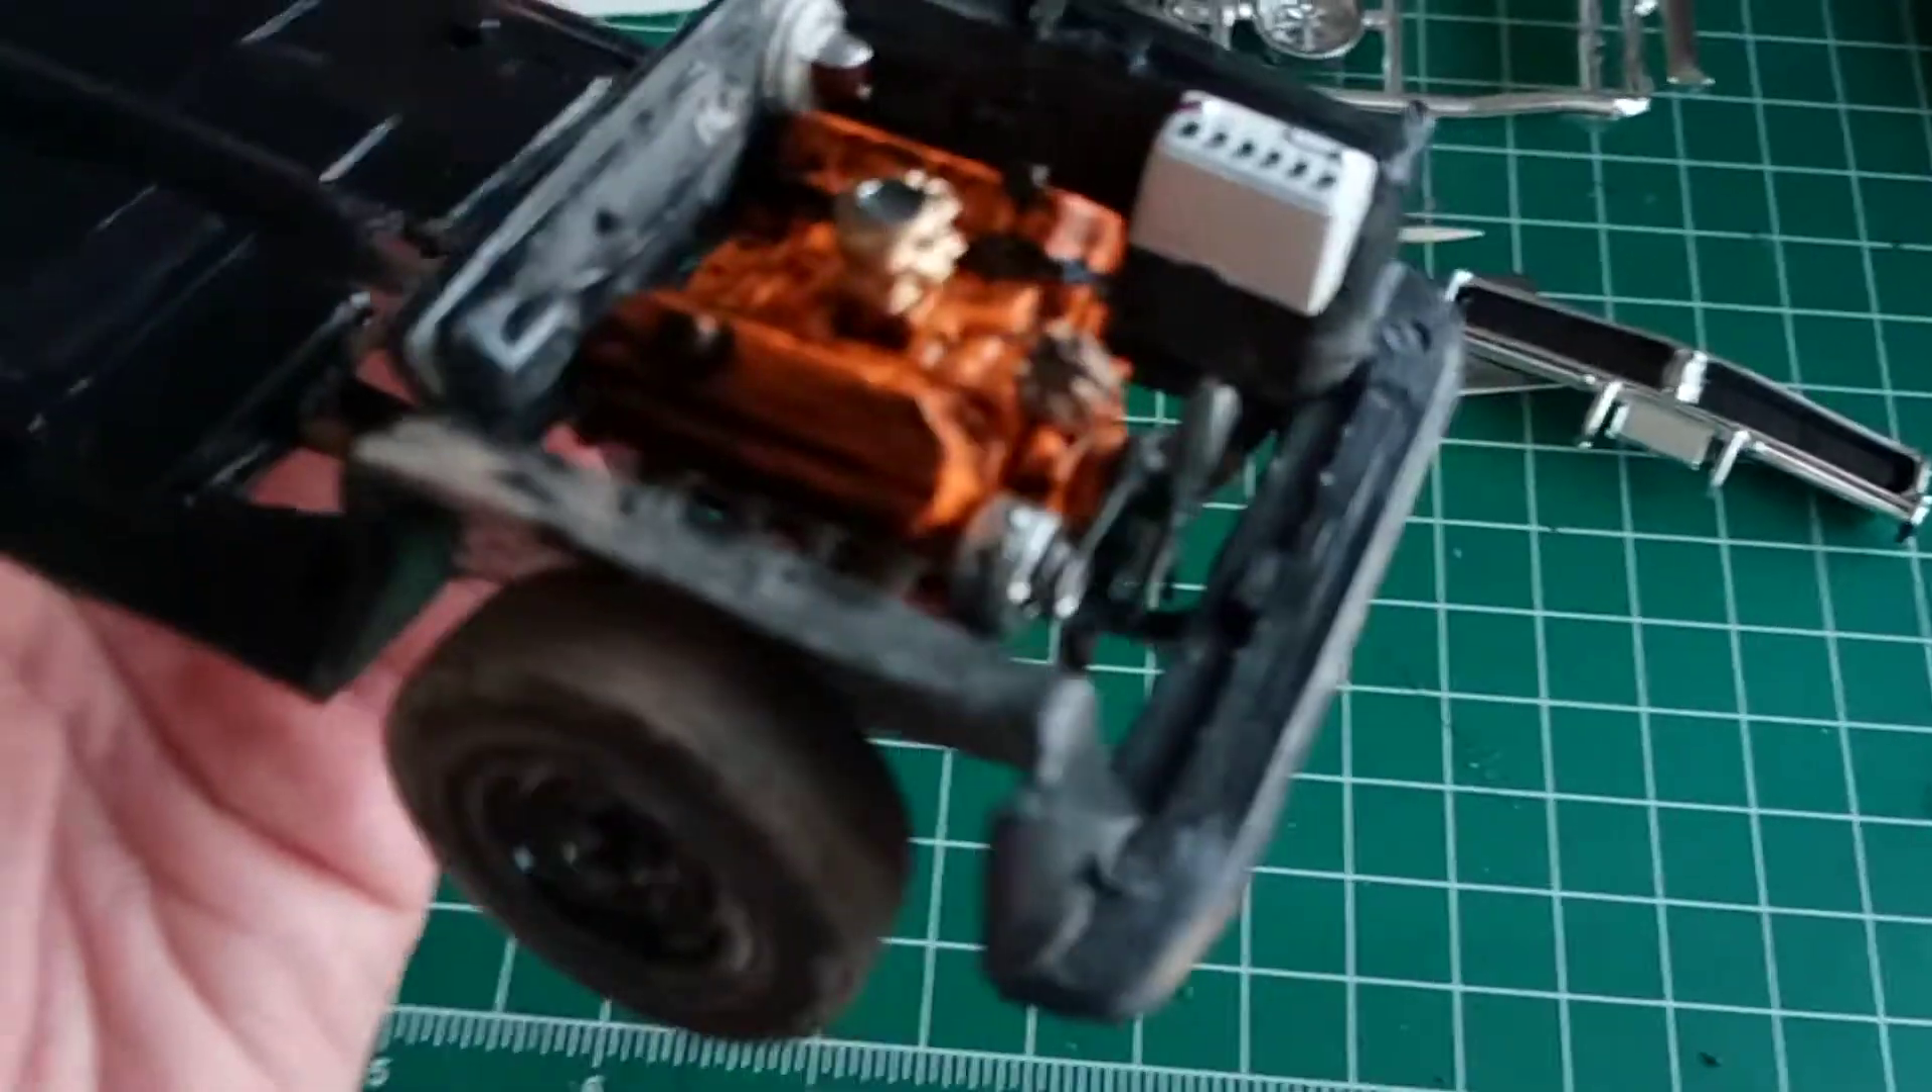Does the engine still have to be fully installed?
No.